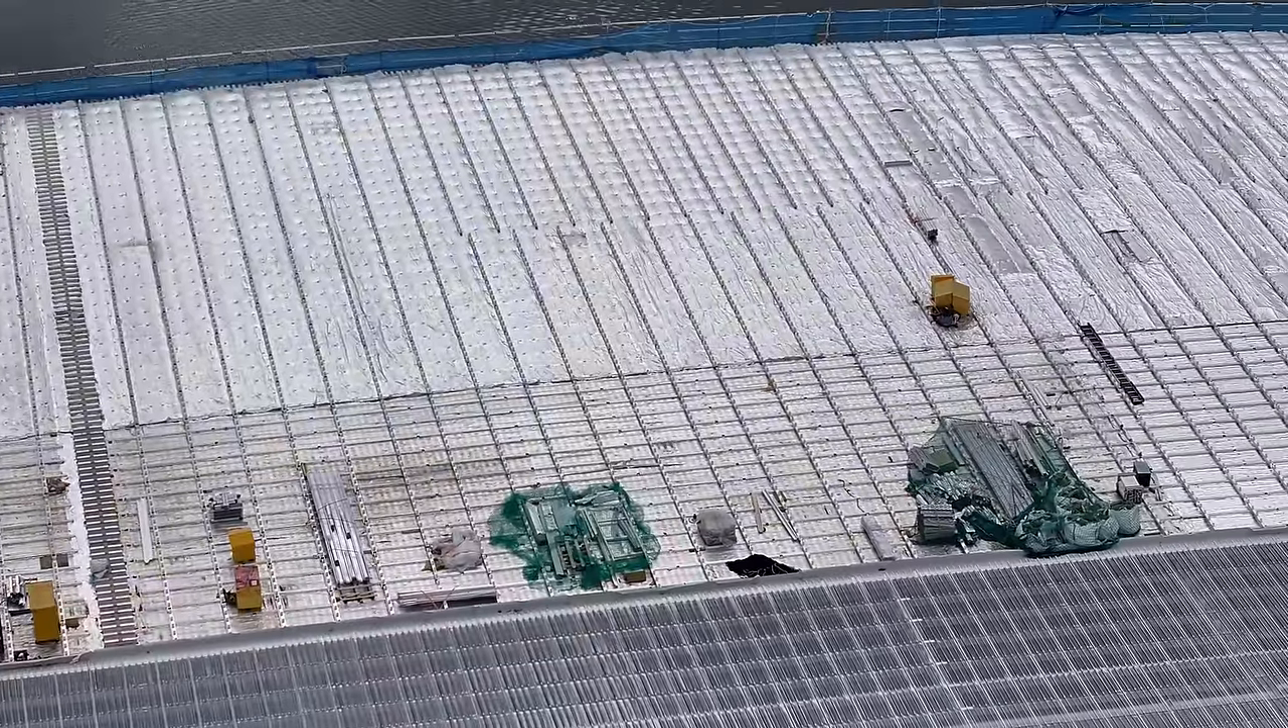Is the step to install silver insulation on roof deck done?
No.